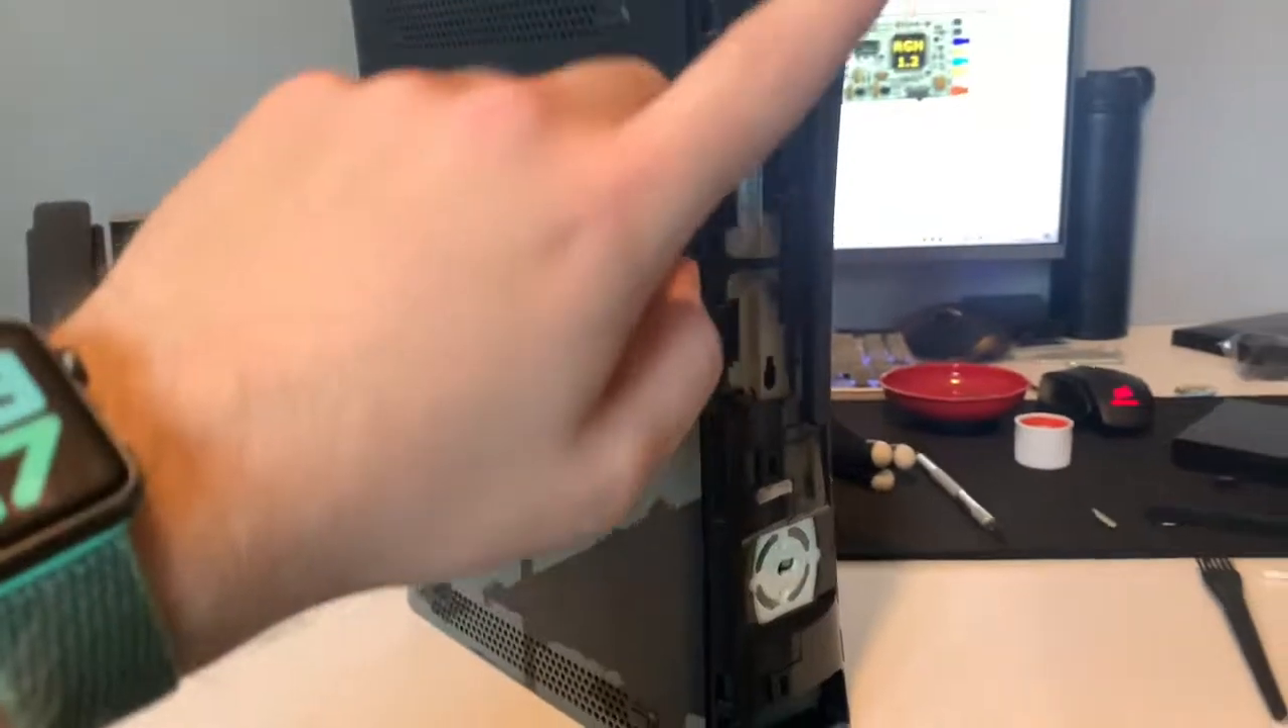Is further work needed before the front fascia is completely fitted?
Yes.